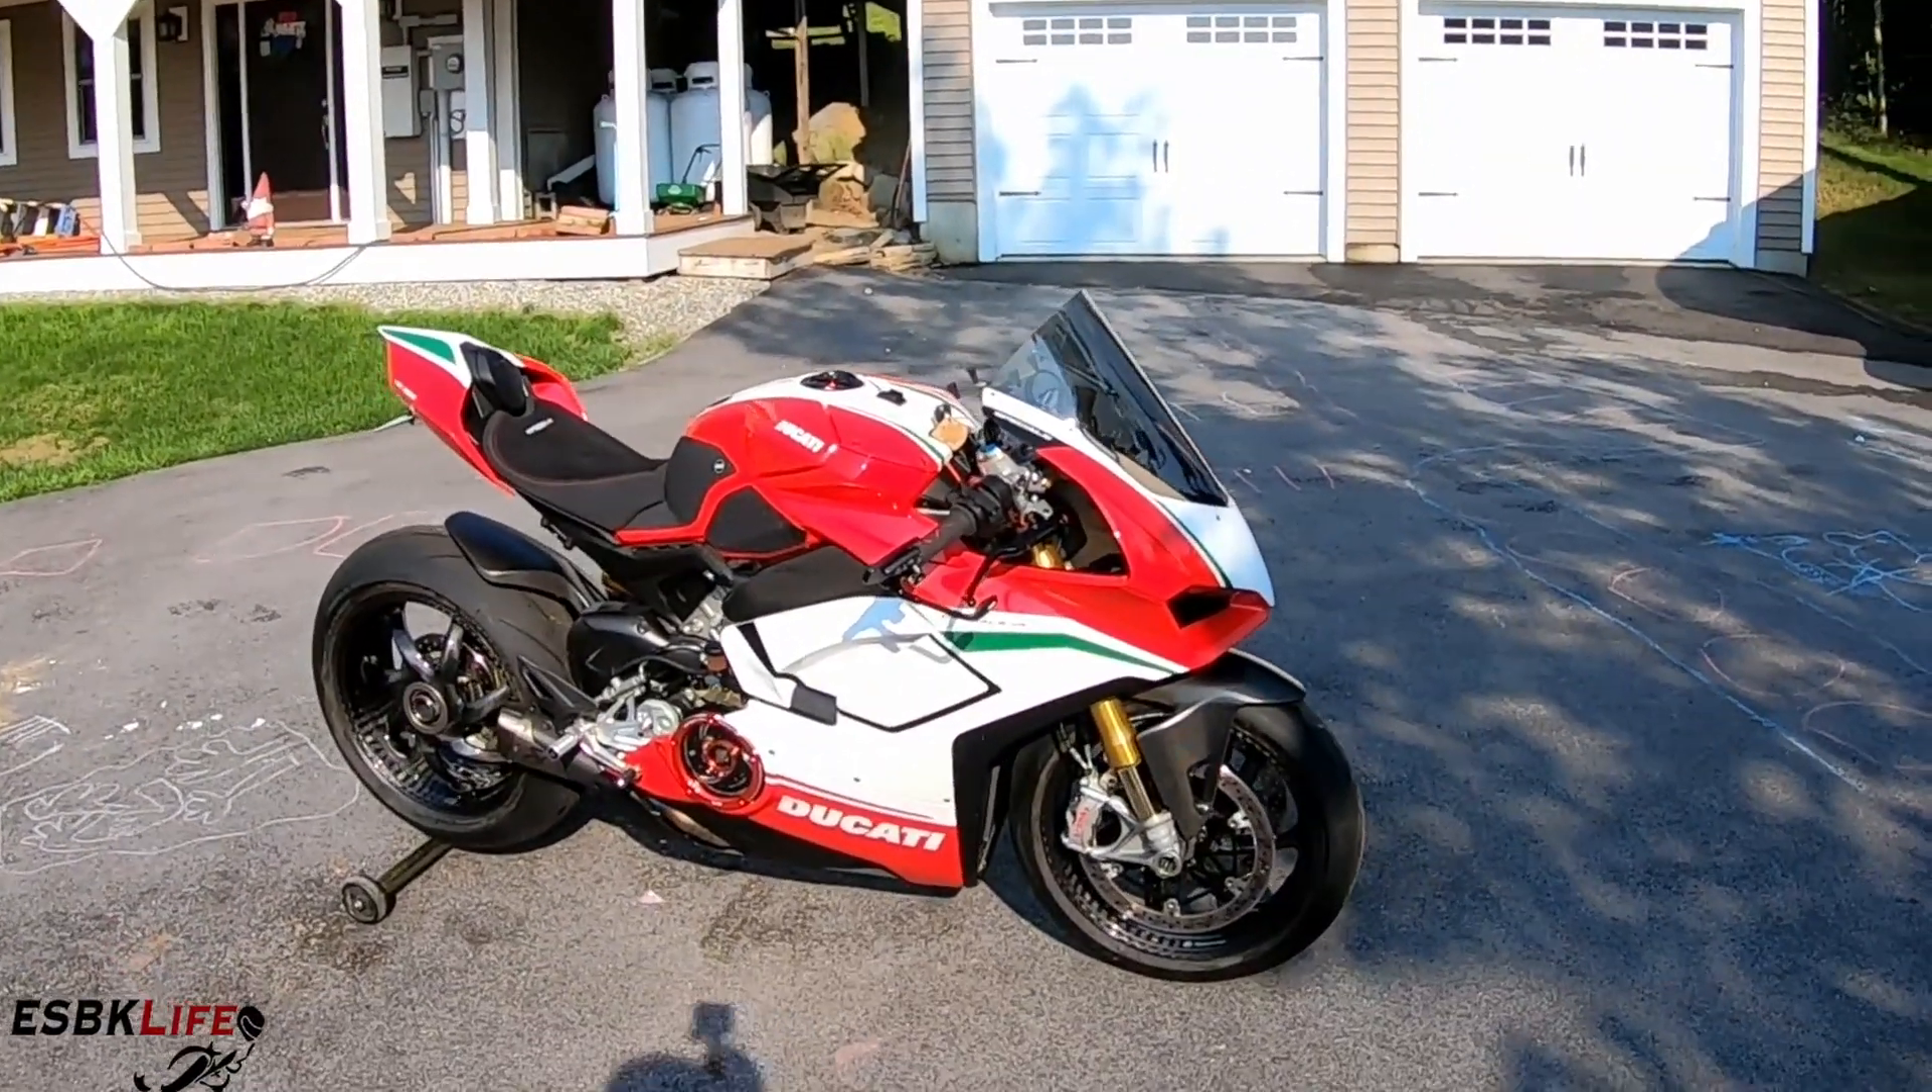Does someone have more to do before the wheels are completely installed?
No.